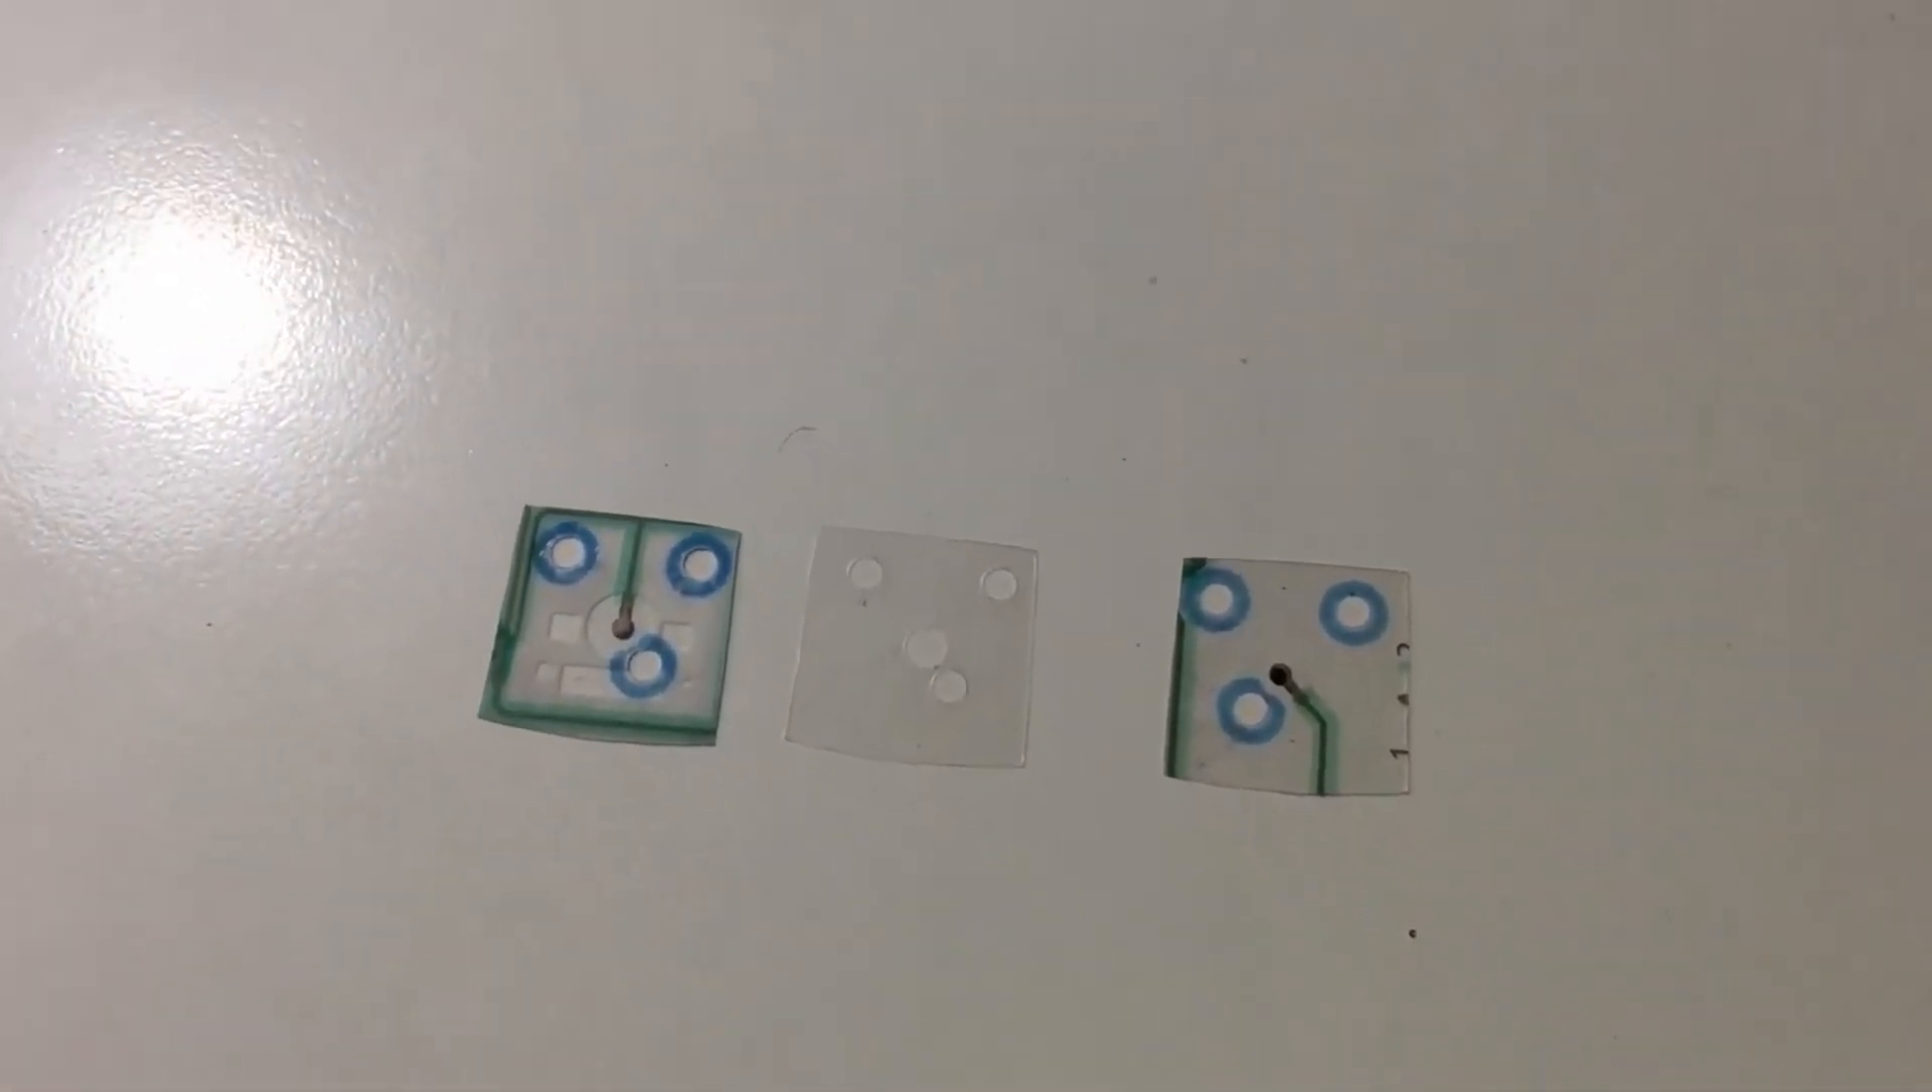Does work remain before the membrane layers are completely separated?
No.